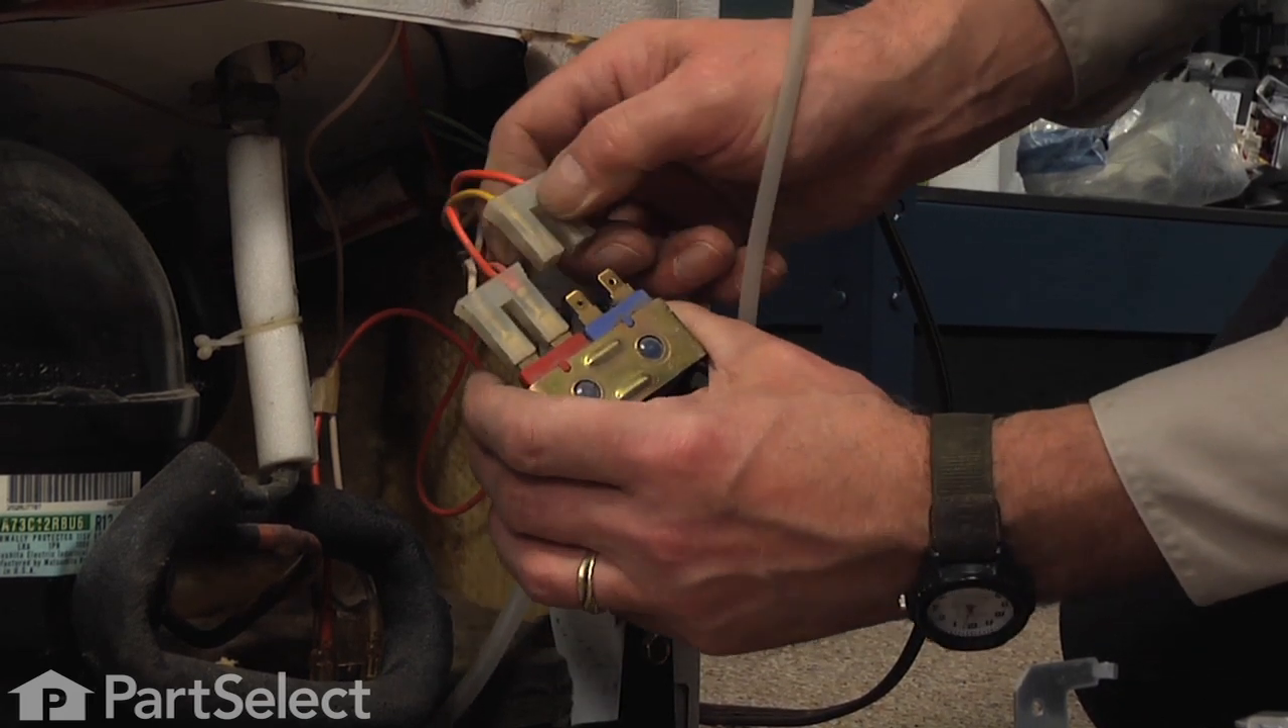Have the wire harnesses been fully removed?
No.